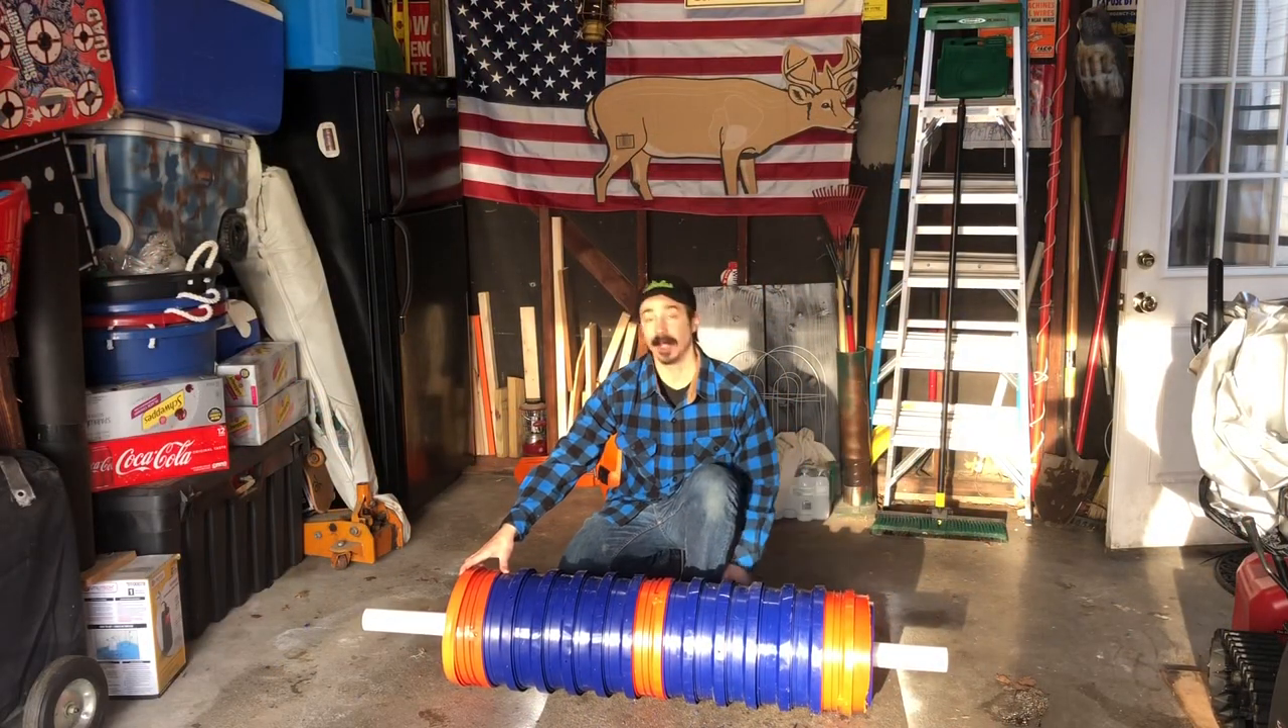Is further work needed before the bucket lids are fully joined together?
No.